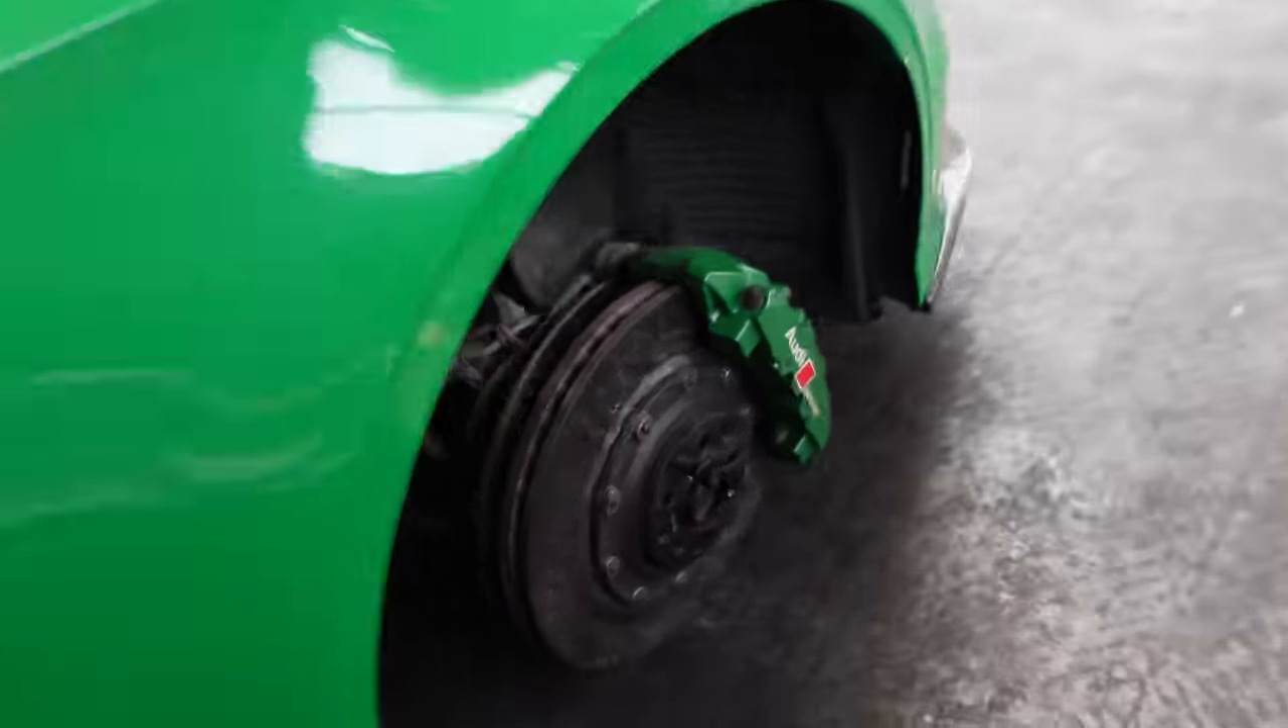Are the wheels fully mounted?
No.